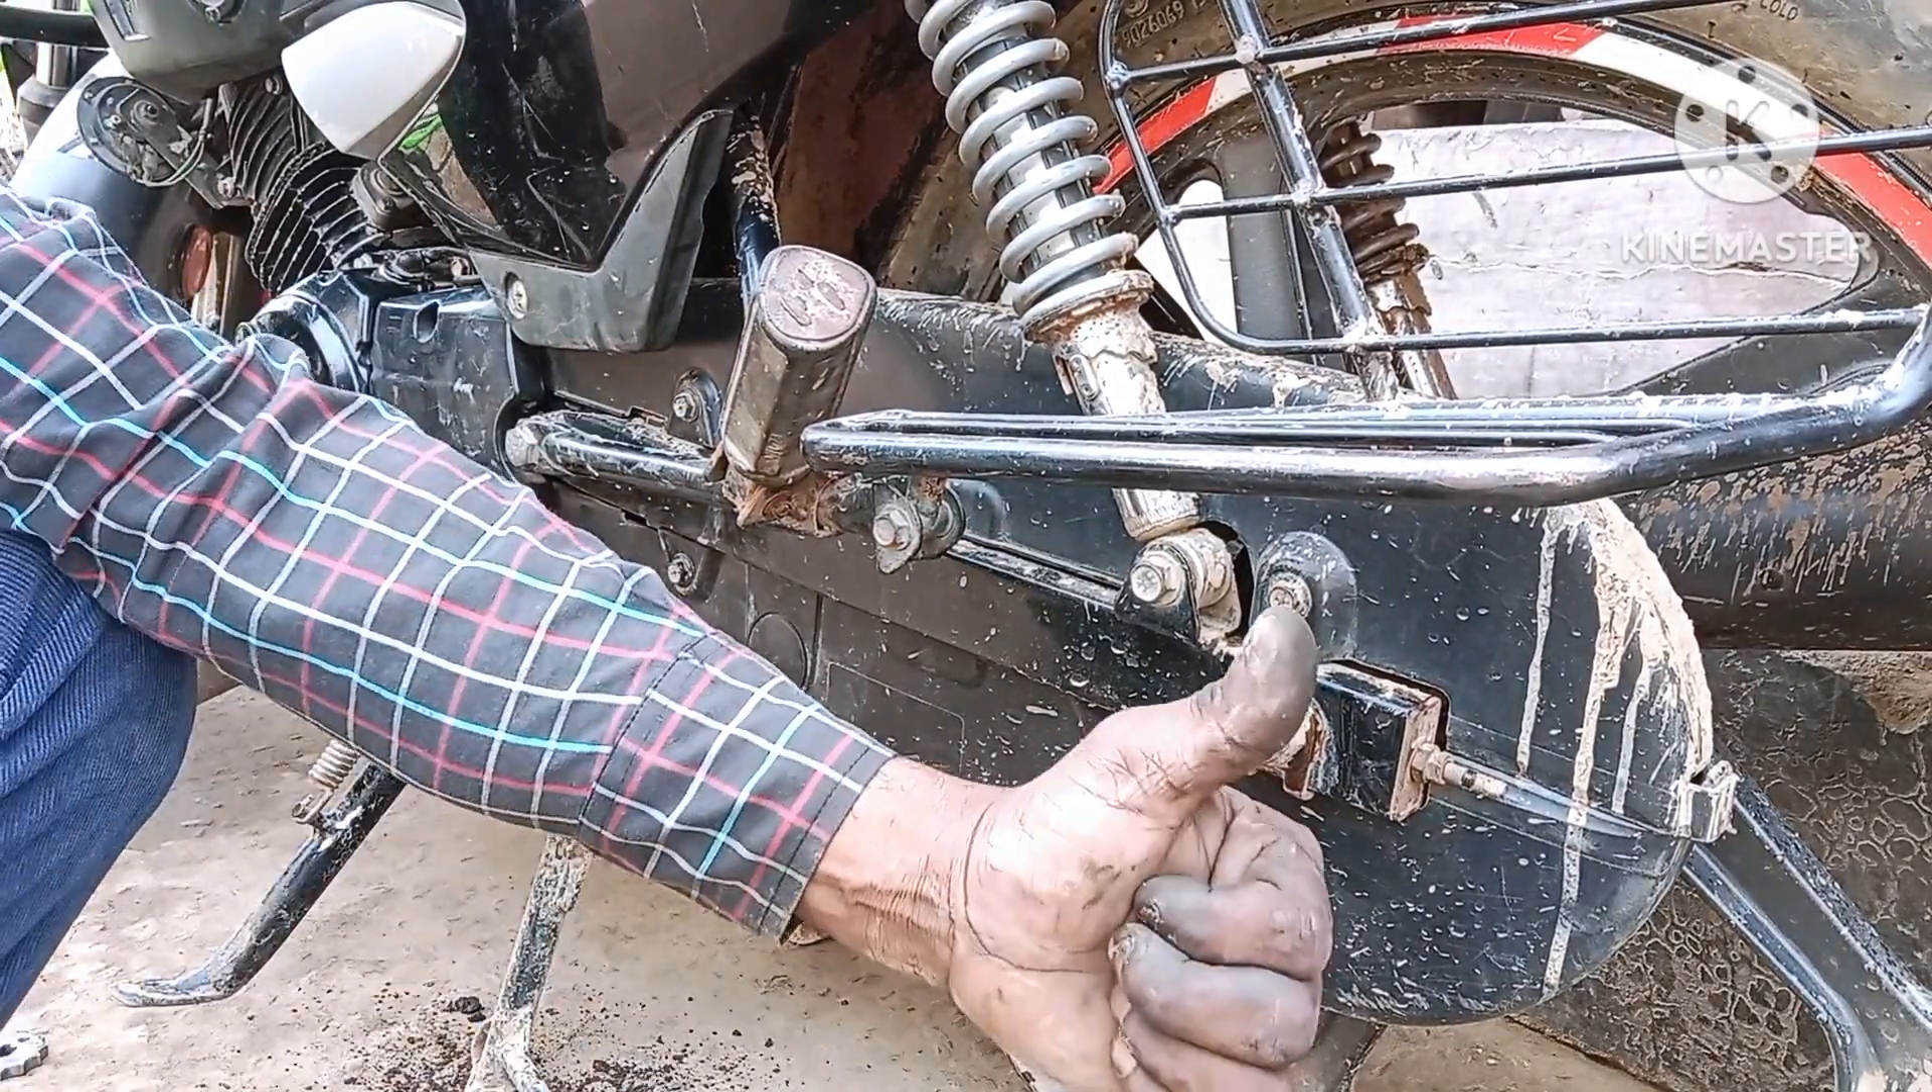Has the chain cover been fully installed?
Yes.